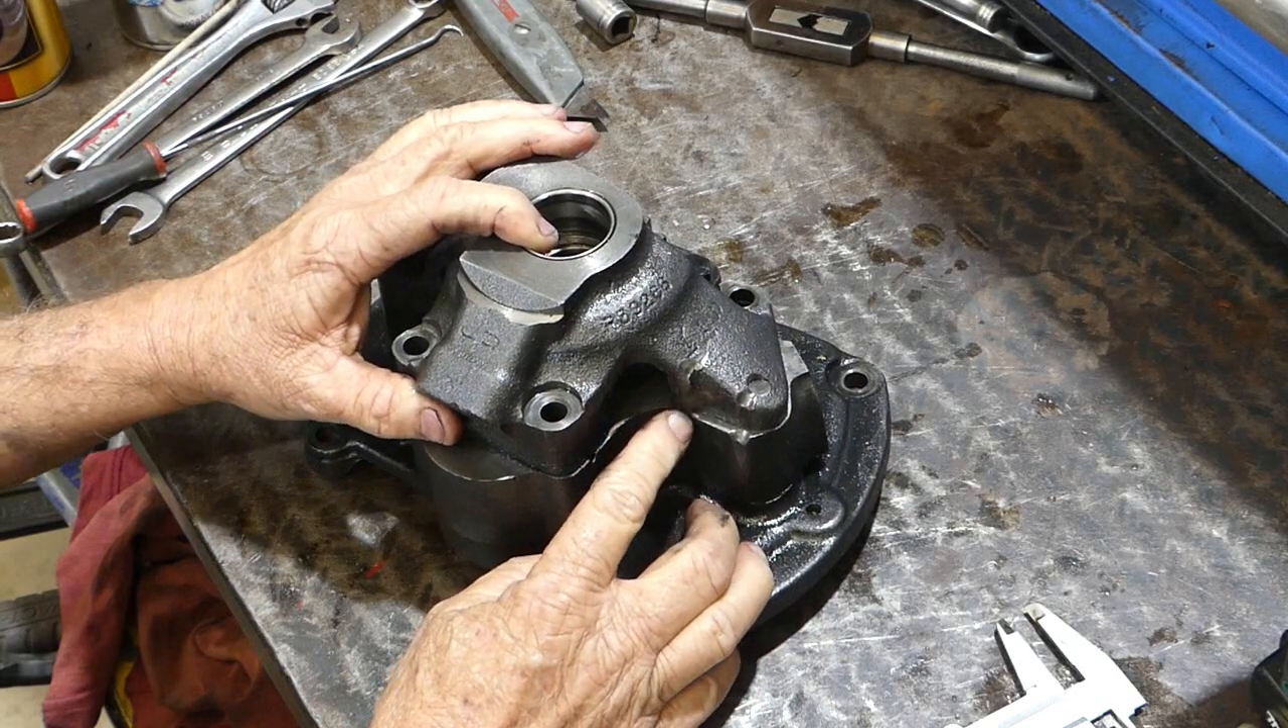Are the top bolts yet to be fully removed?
No.